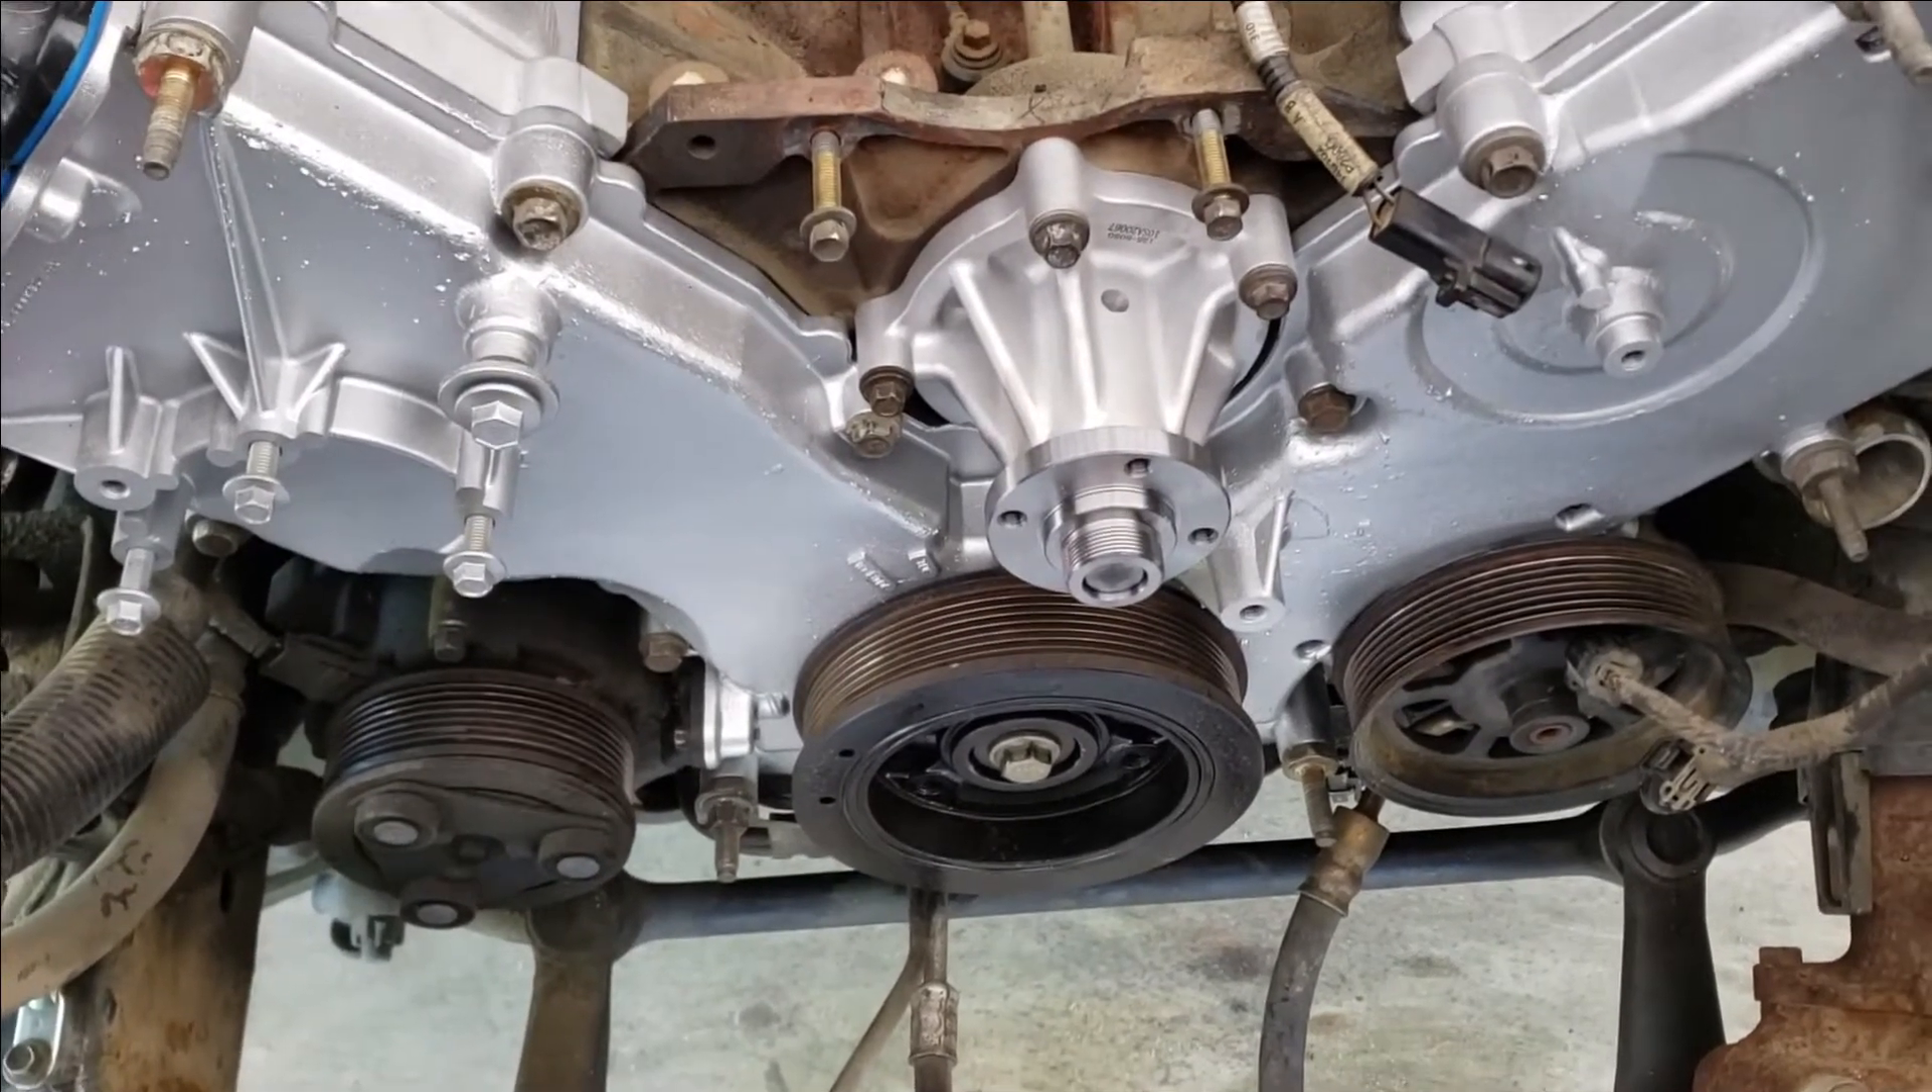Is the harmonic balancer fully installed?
Yes.